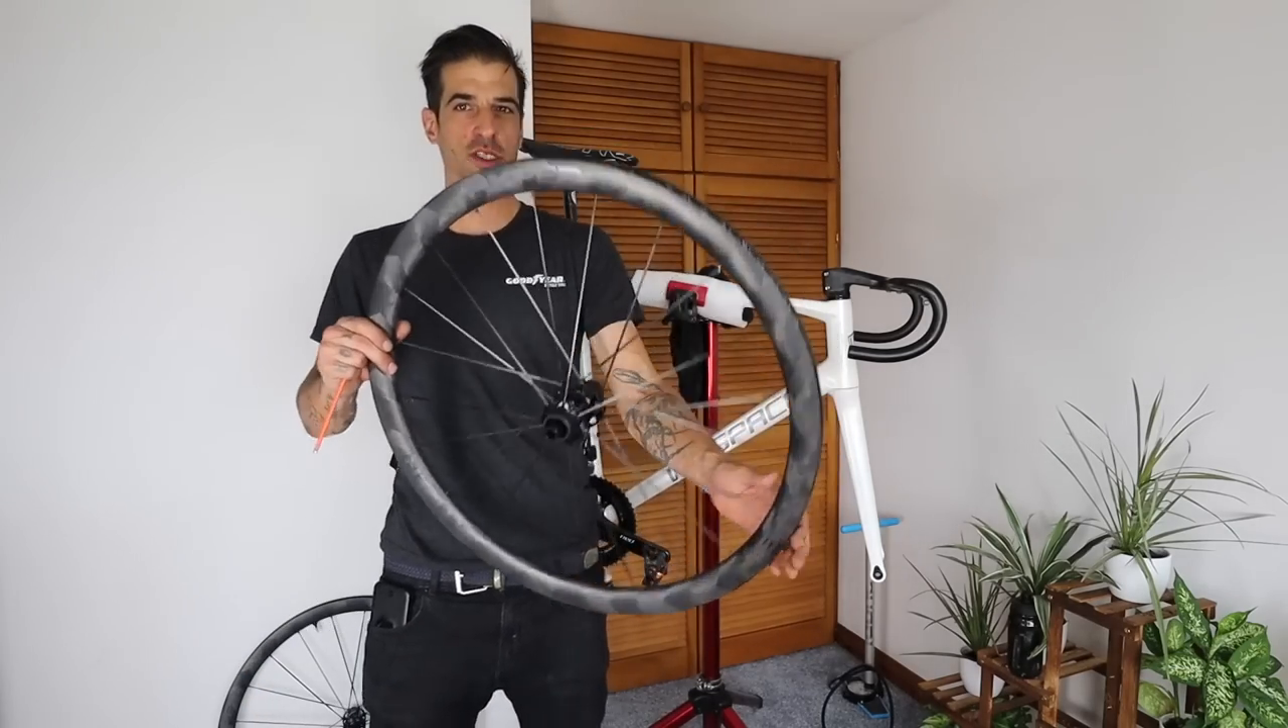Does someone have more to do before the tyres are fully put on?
Yes.